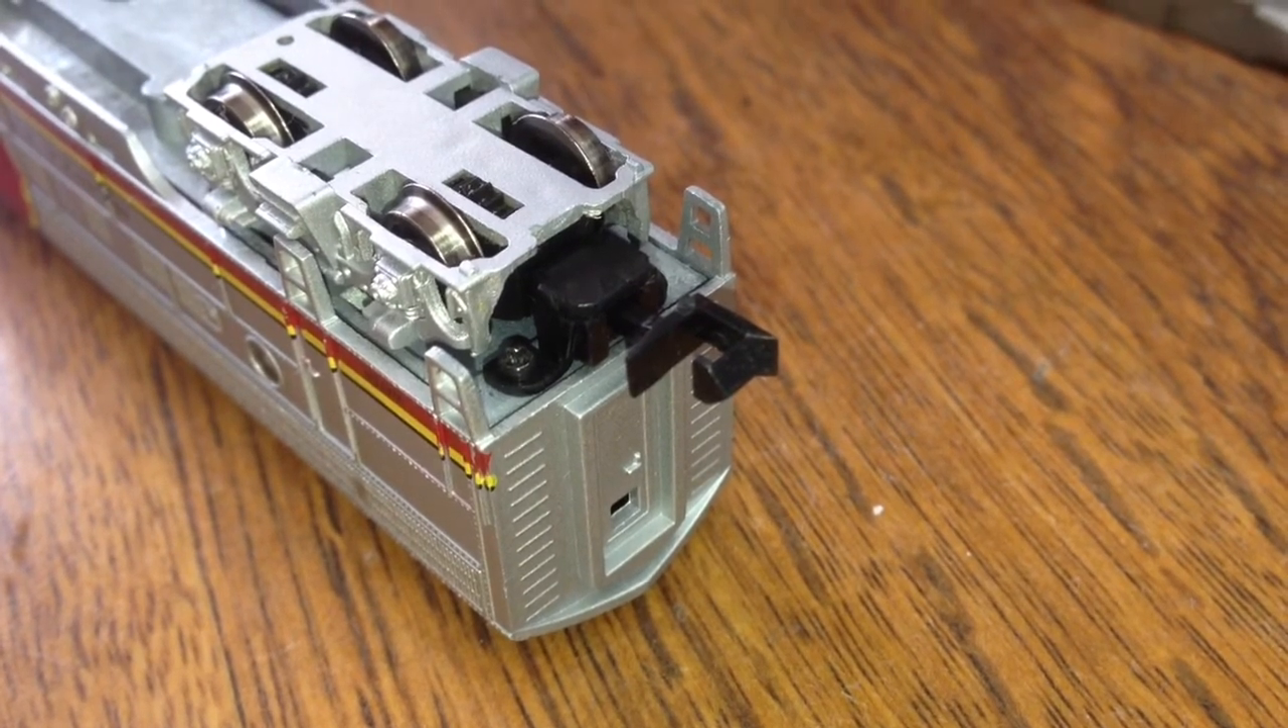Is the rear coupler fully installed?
Yes.